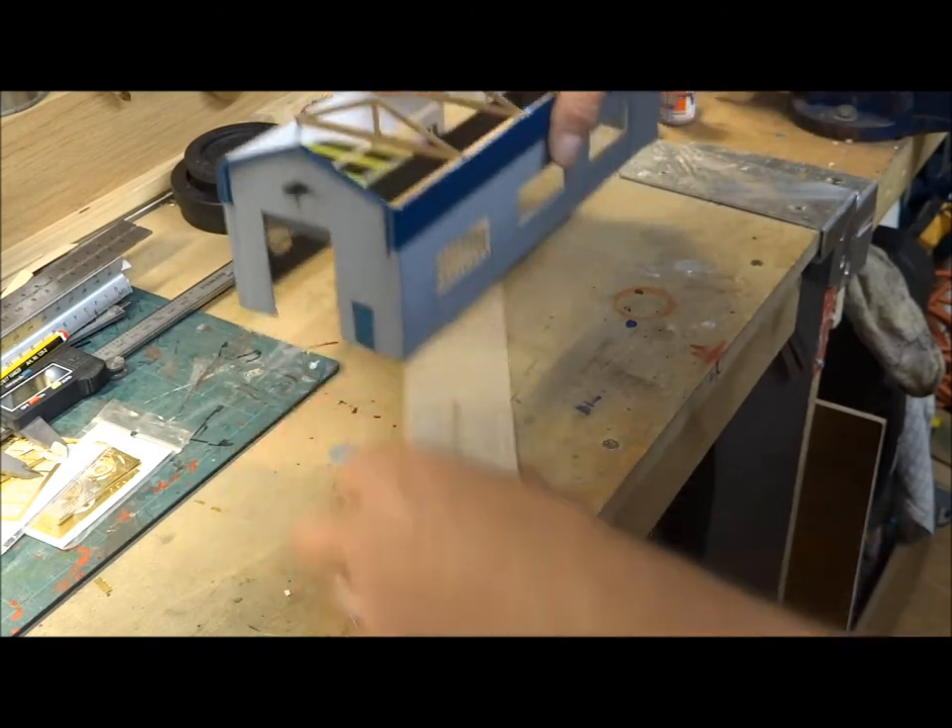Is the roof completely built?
No.